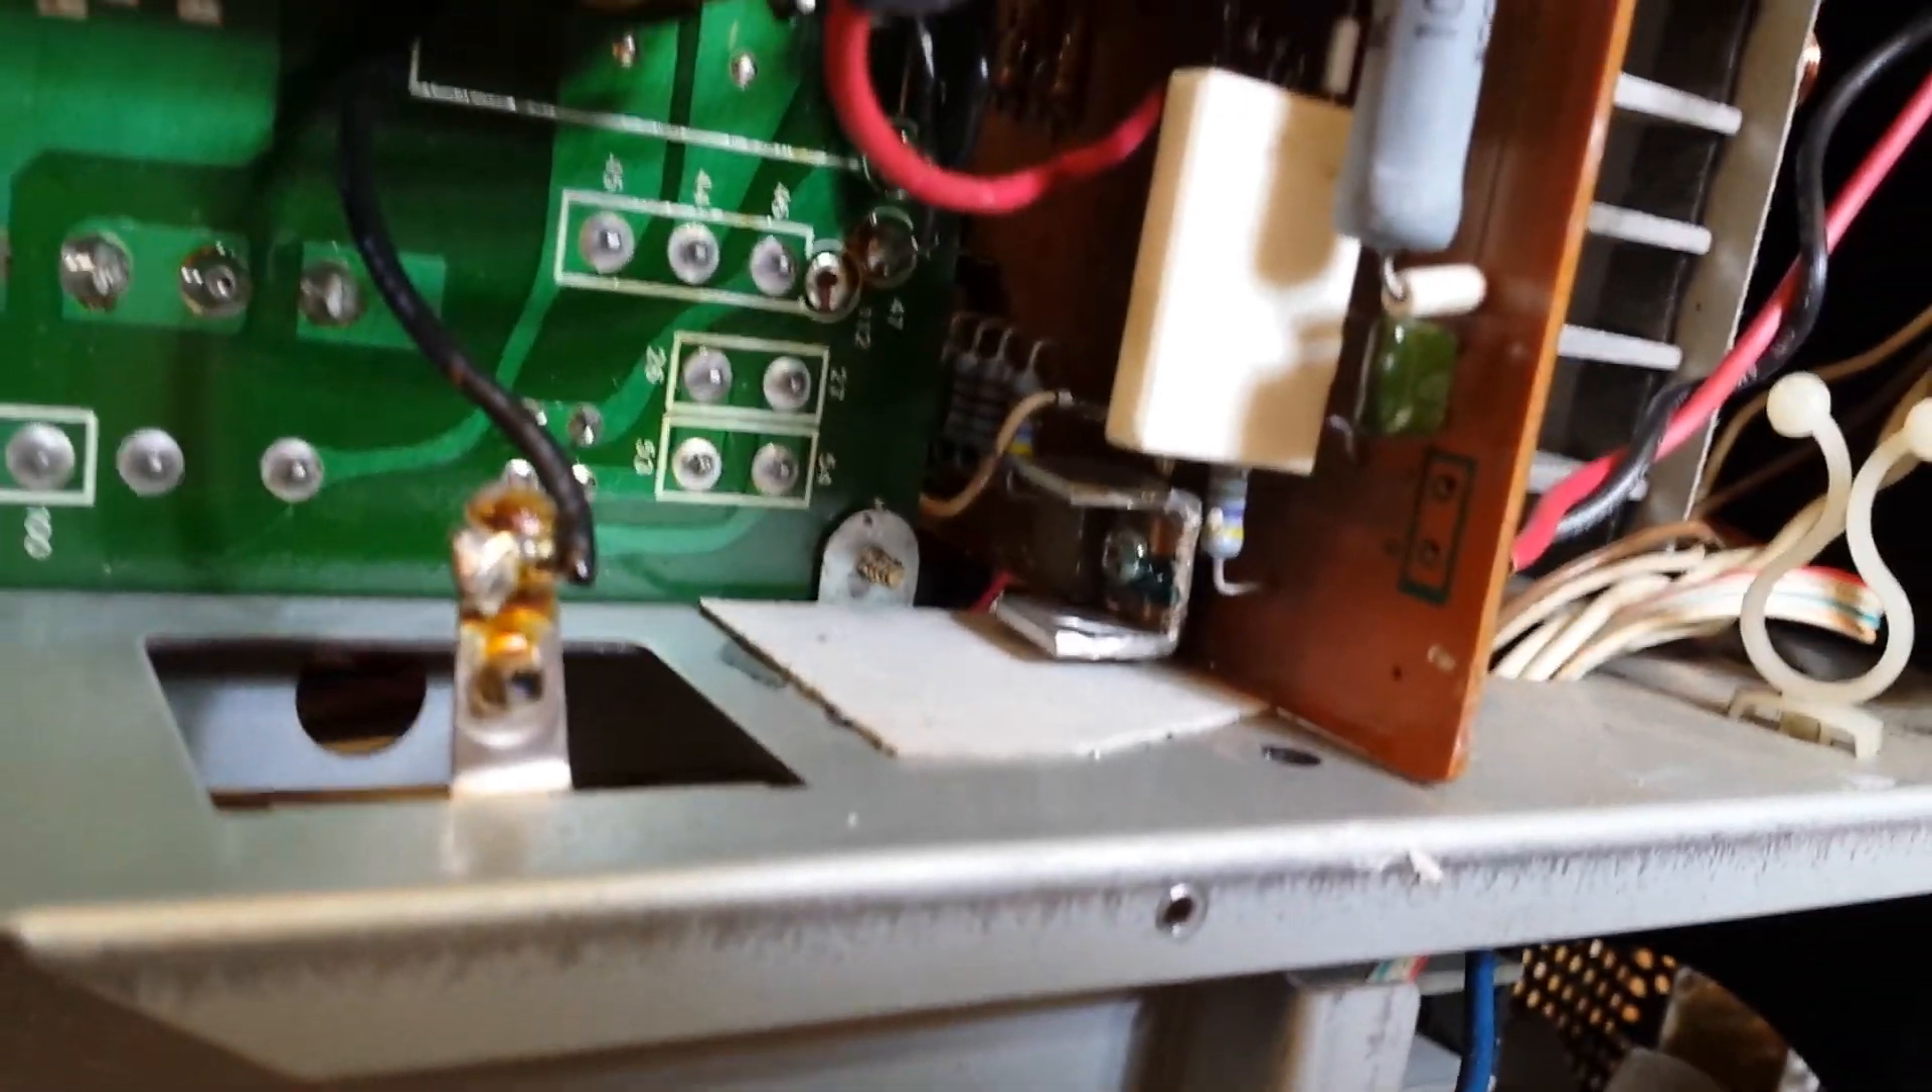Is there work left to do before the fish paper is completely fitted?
No.